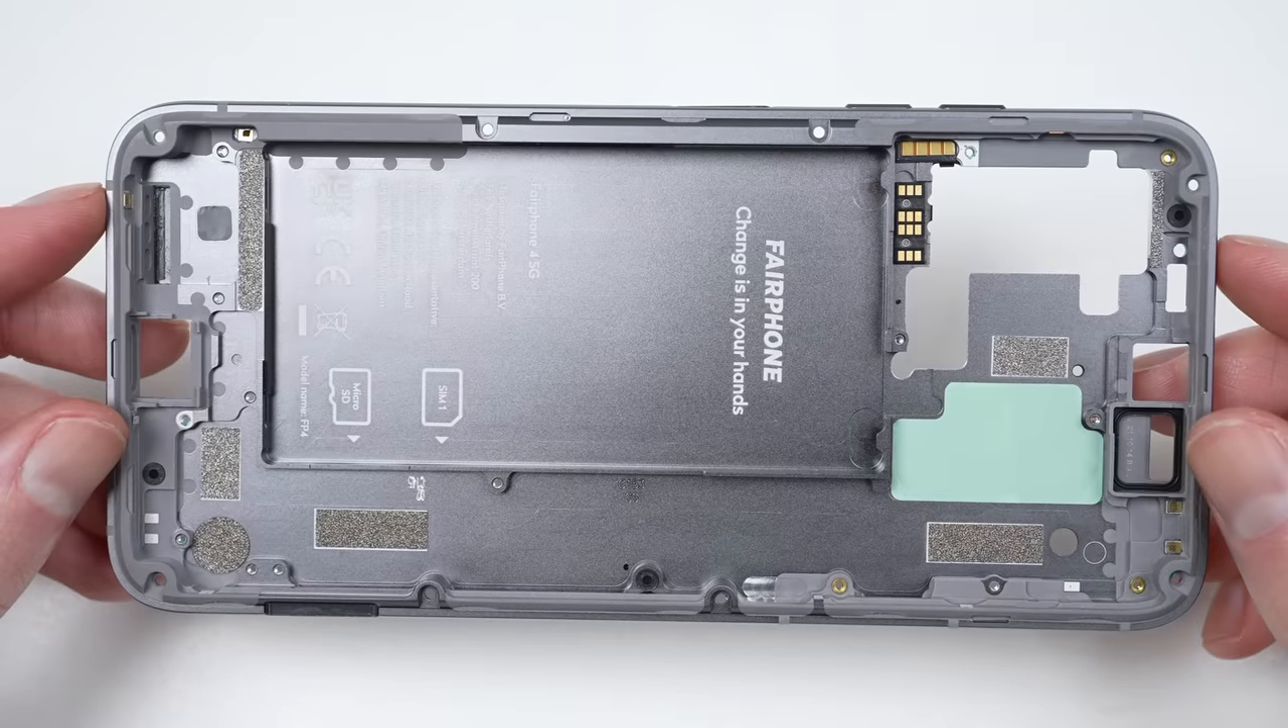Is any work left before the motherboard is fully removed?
No.